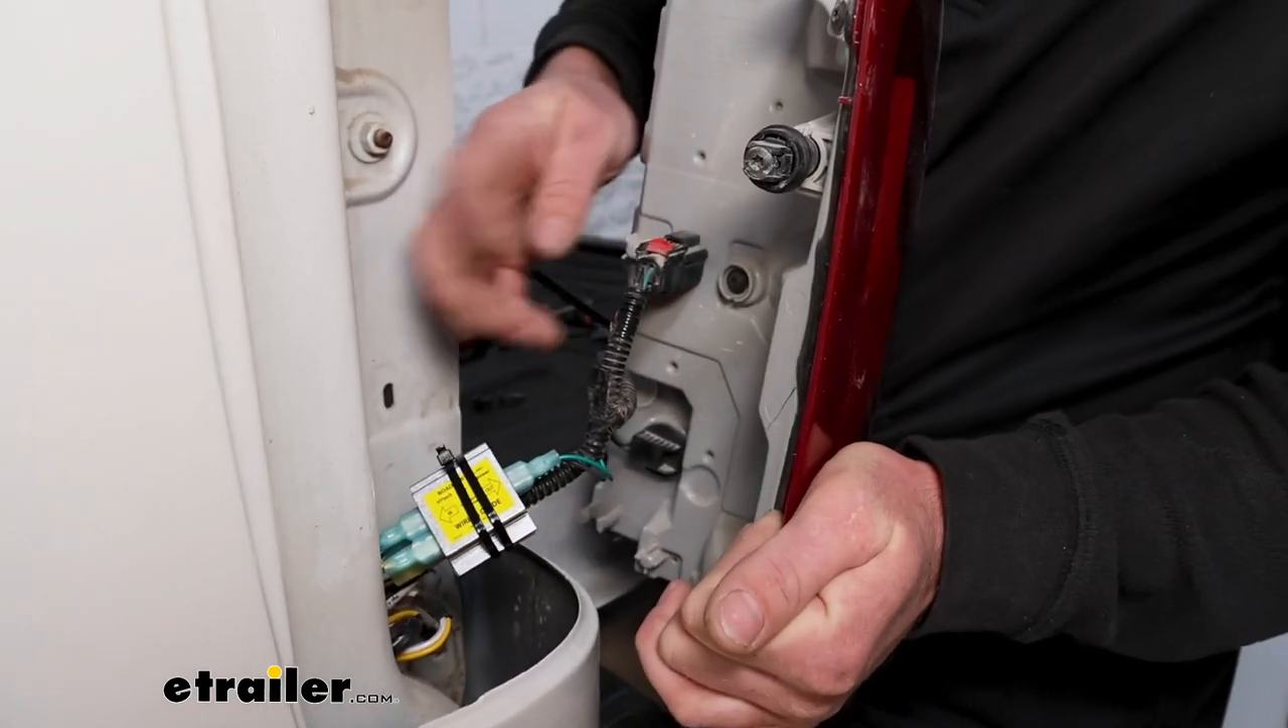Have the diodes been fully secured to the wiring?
Yes.